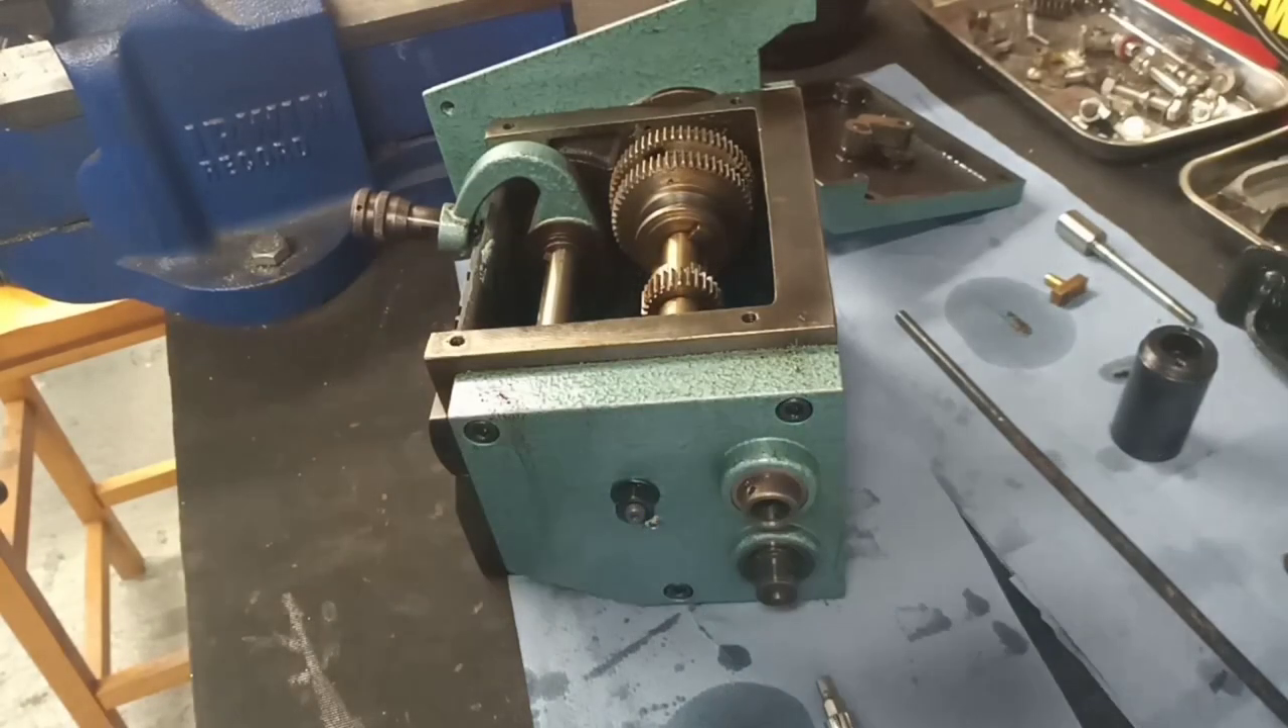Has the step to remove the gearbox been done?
Yes.